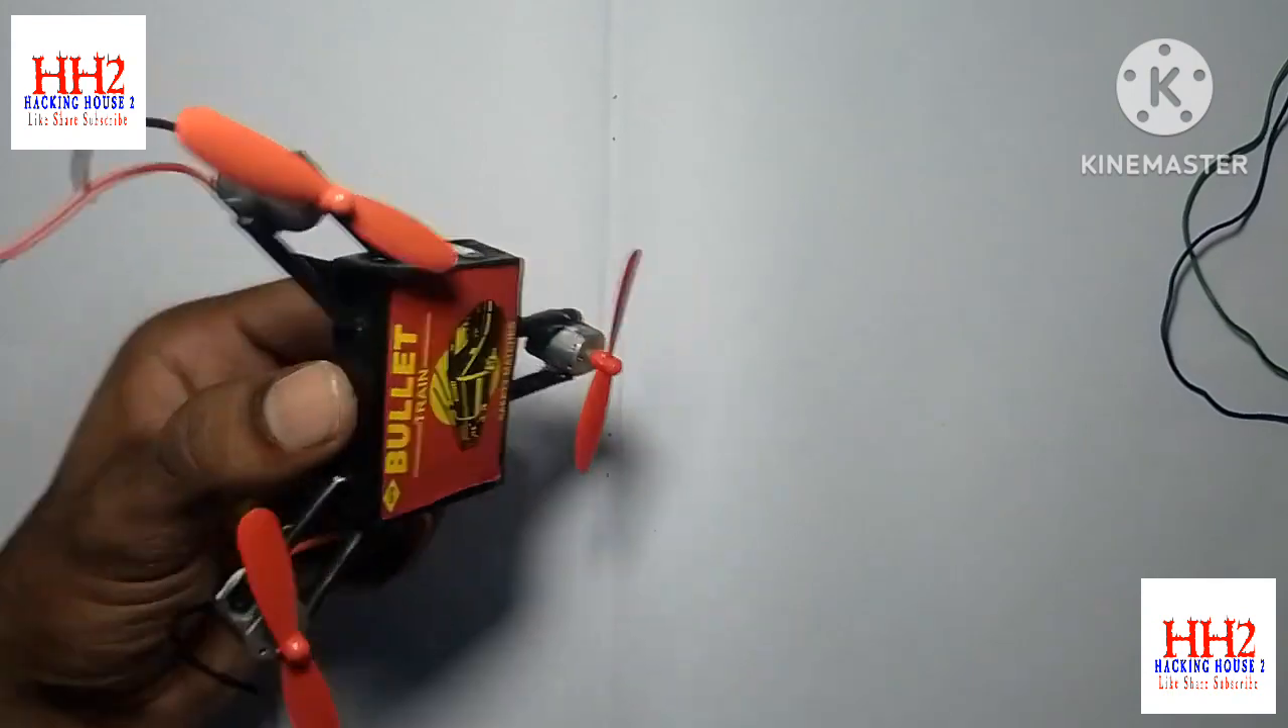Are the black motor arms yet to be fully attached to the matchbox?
No.